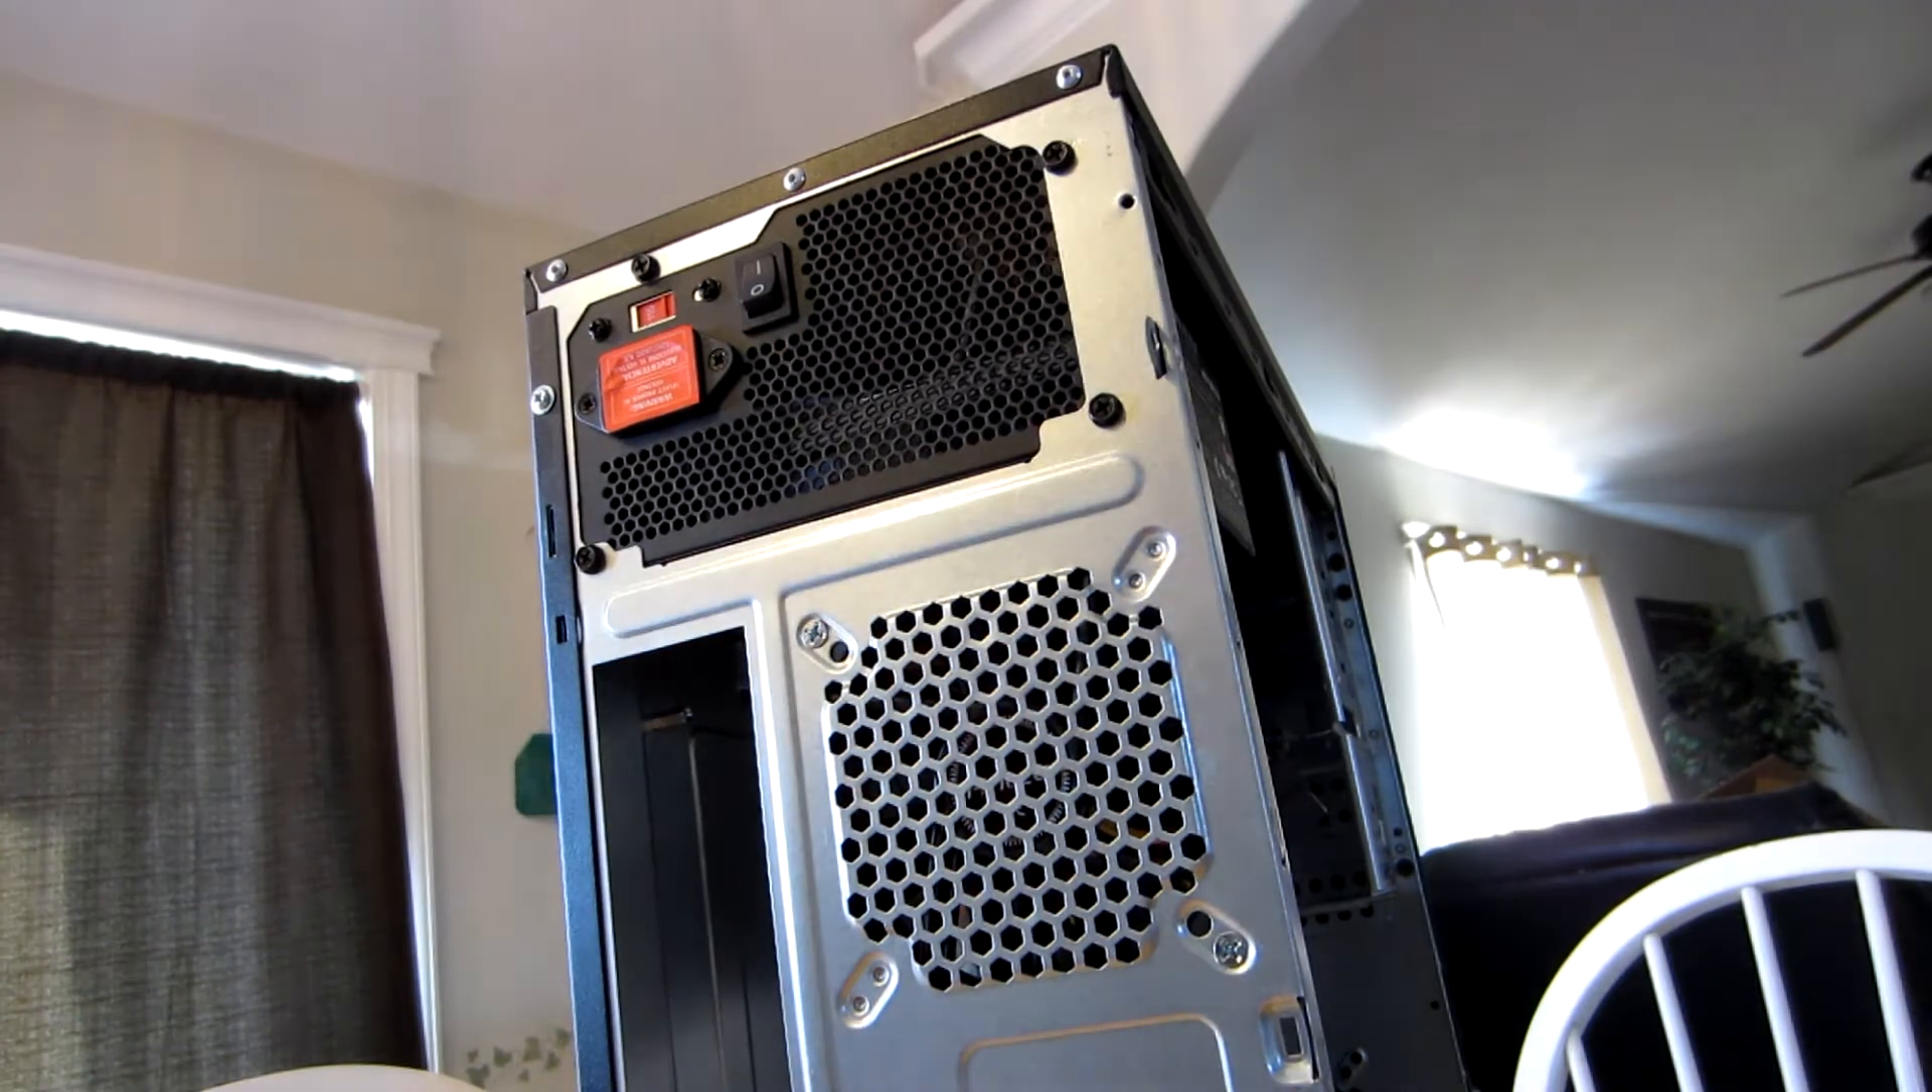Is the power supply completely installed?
Yes.